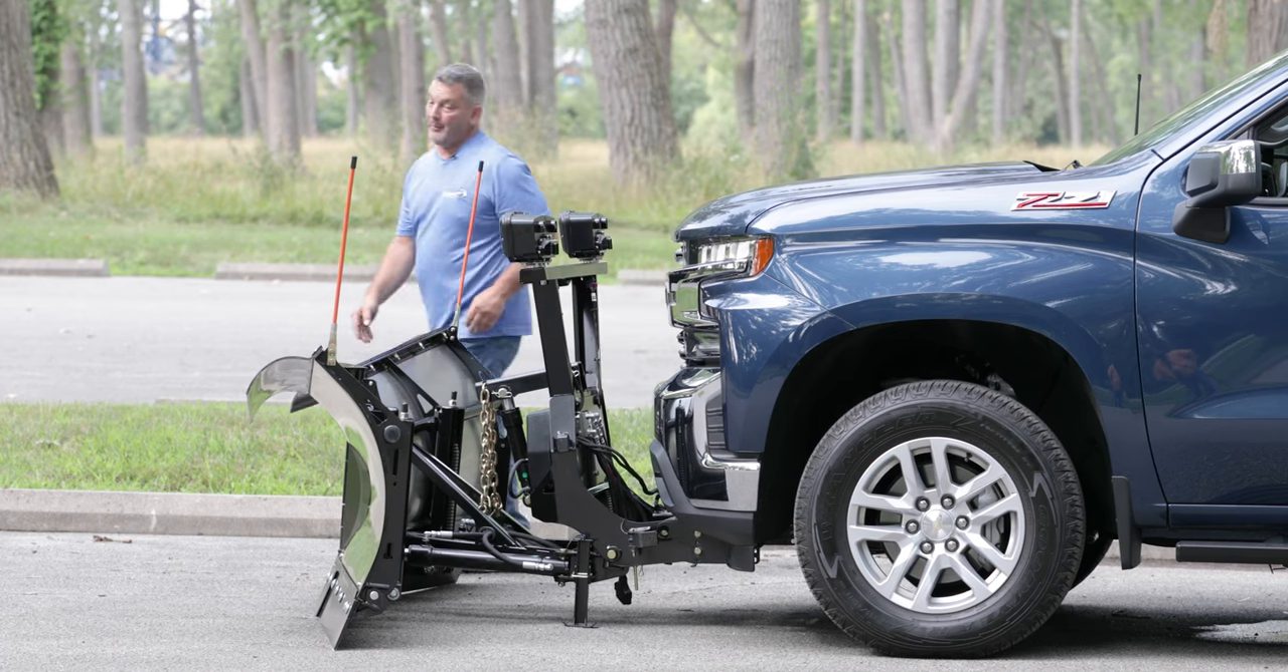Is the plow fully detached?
No.